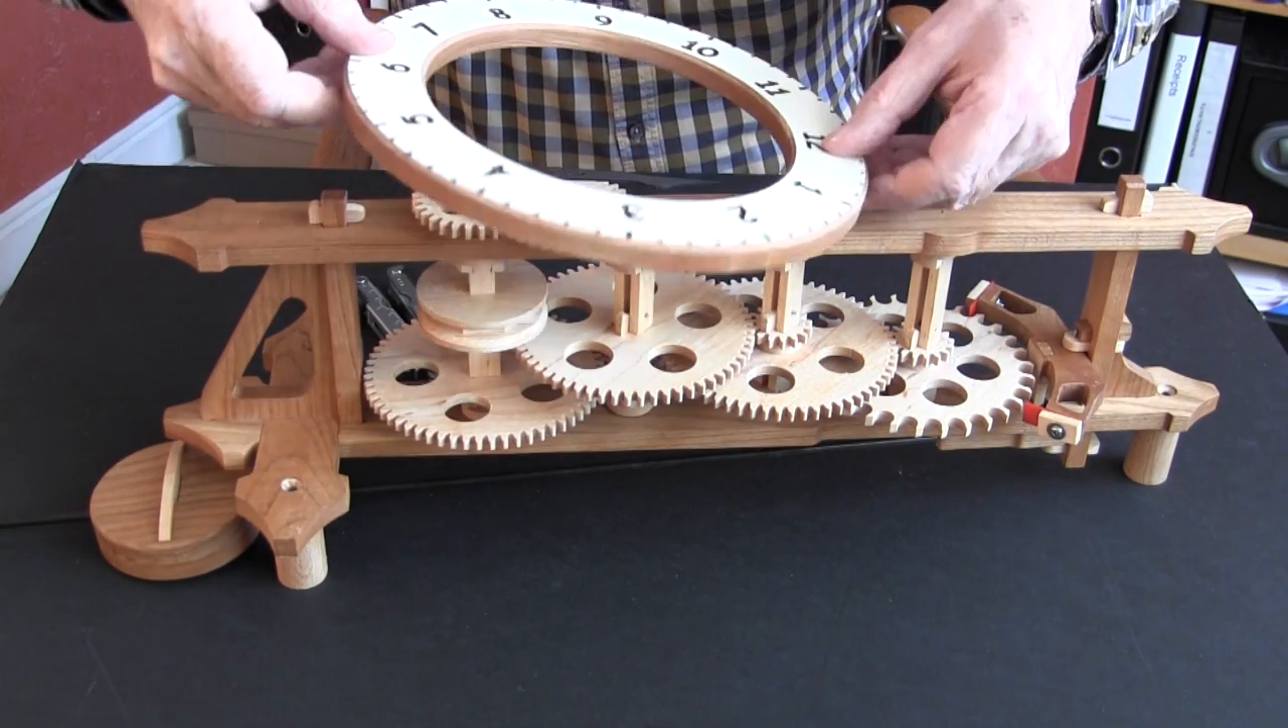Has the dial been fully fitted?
No.